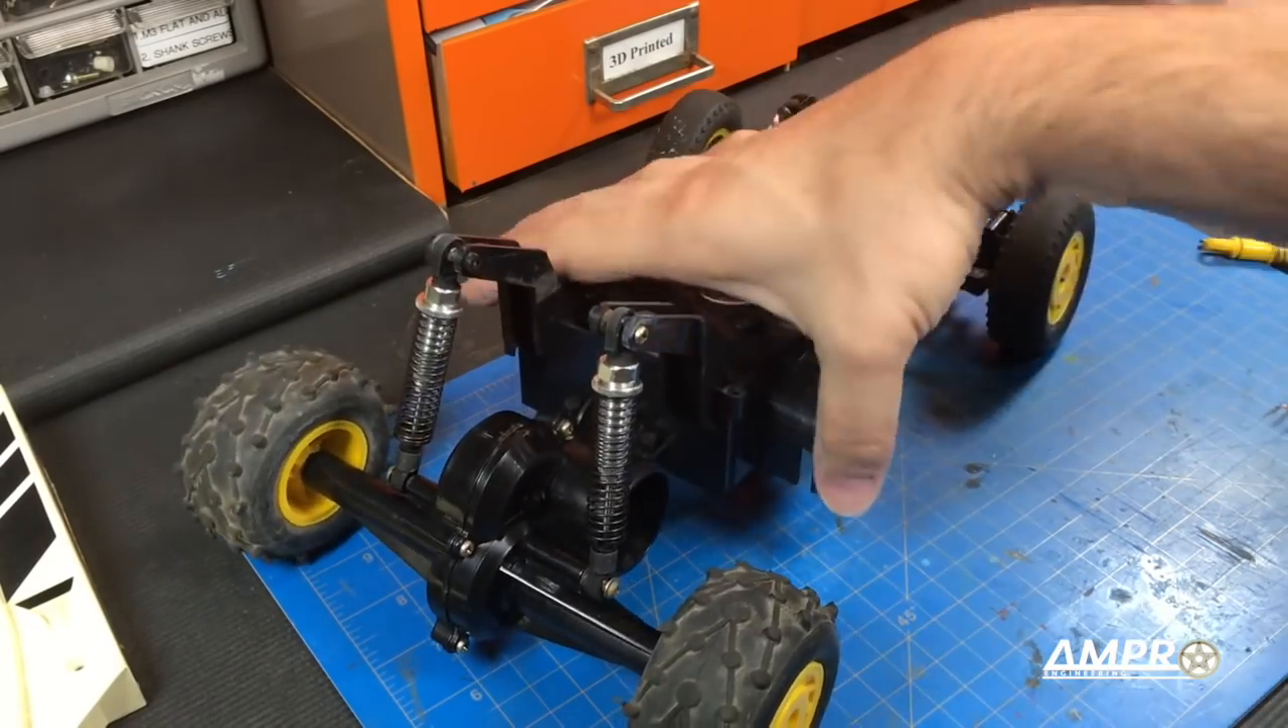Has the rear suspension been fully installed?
Yes.